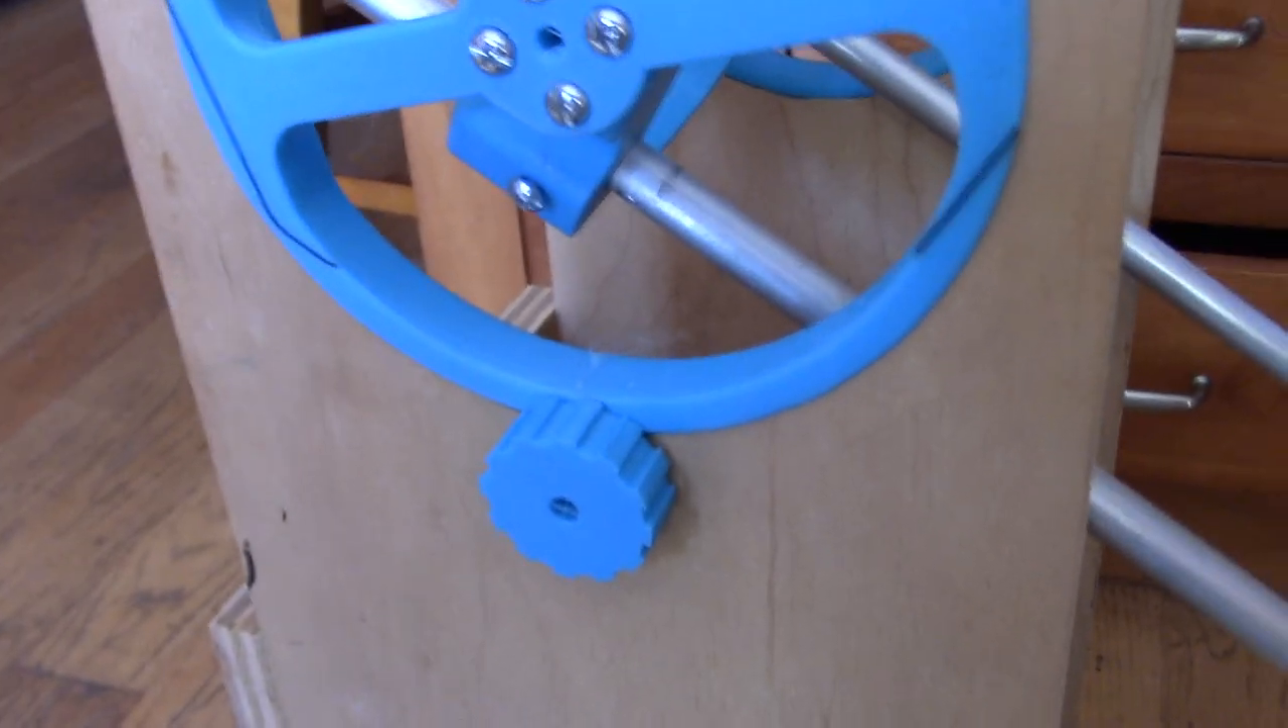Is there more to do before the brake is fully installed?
No.